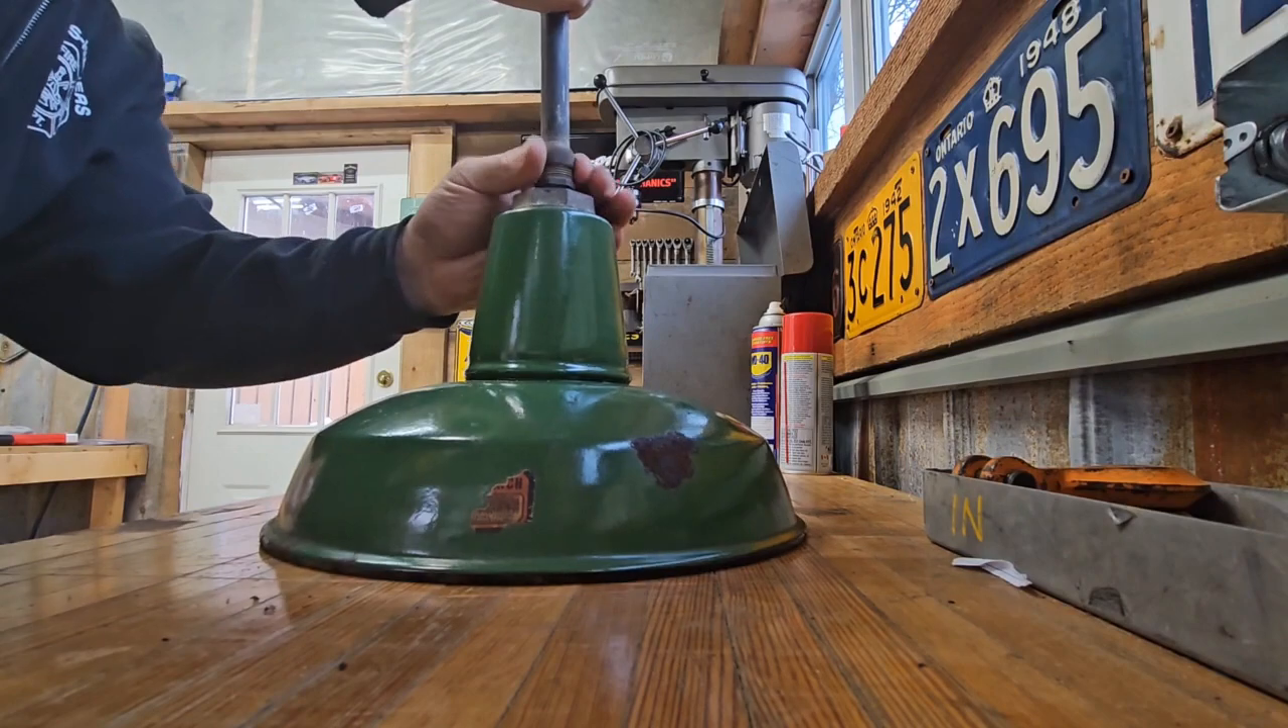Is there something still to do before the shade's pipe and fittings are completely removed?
Yes.